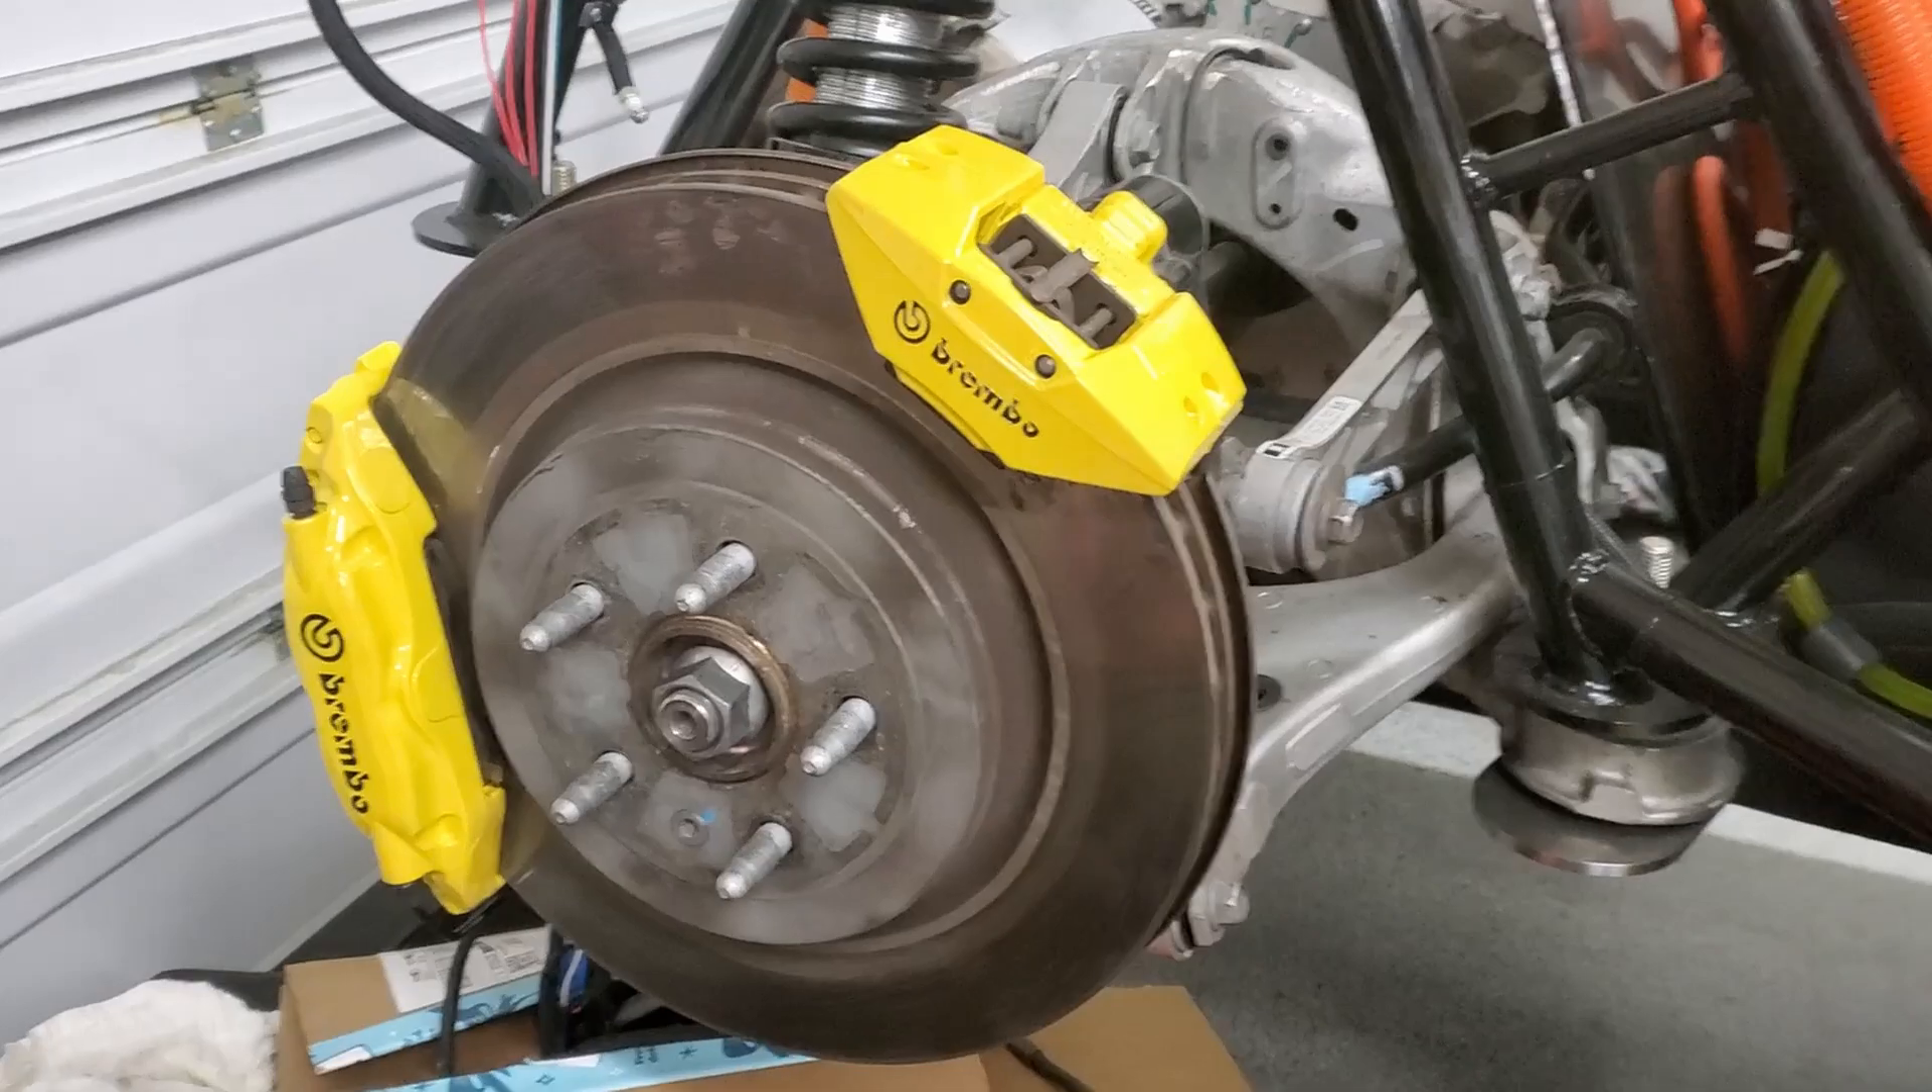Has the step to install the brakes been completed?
Yes.